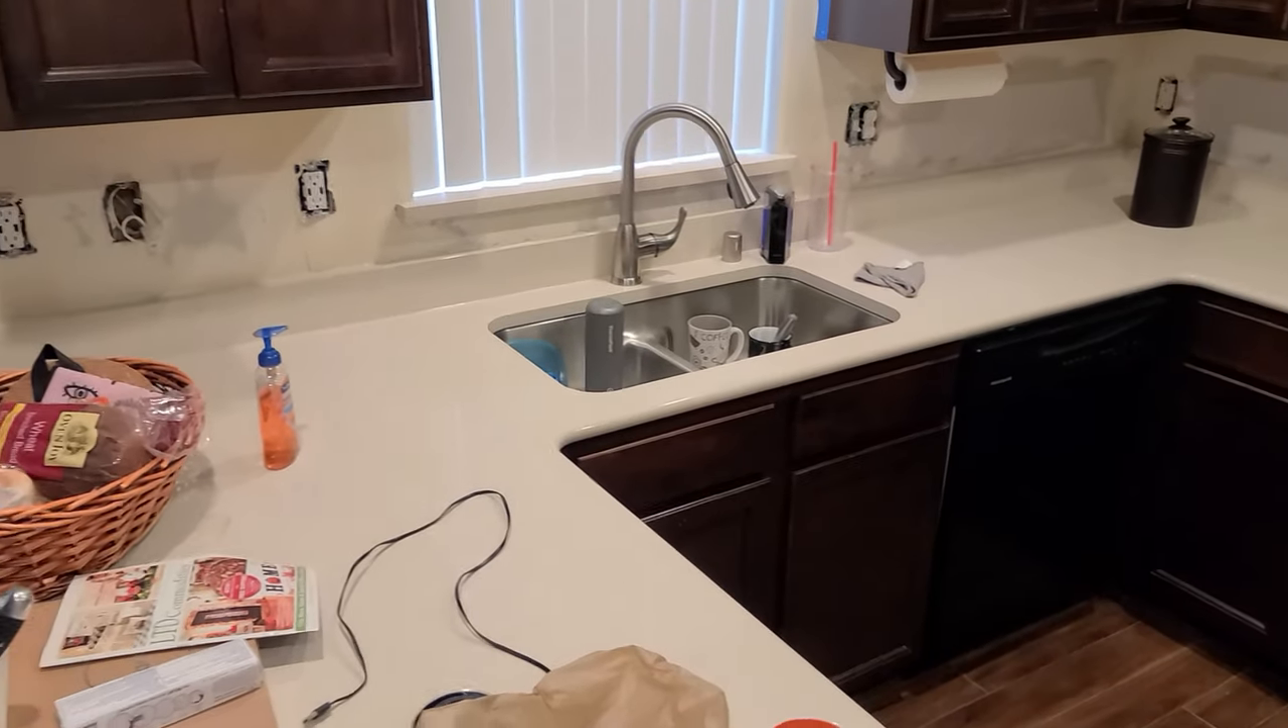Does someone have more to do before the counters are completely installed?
No.